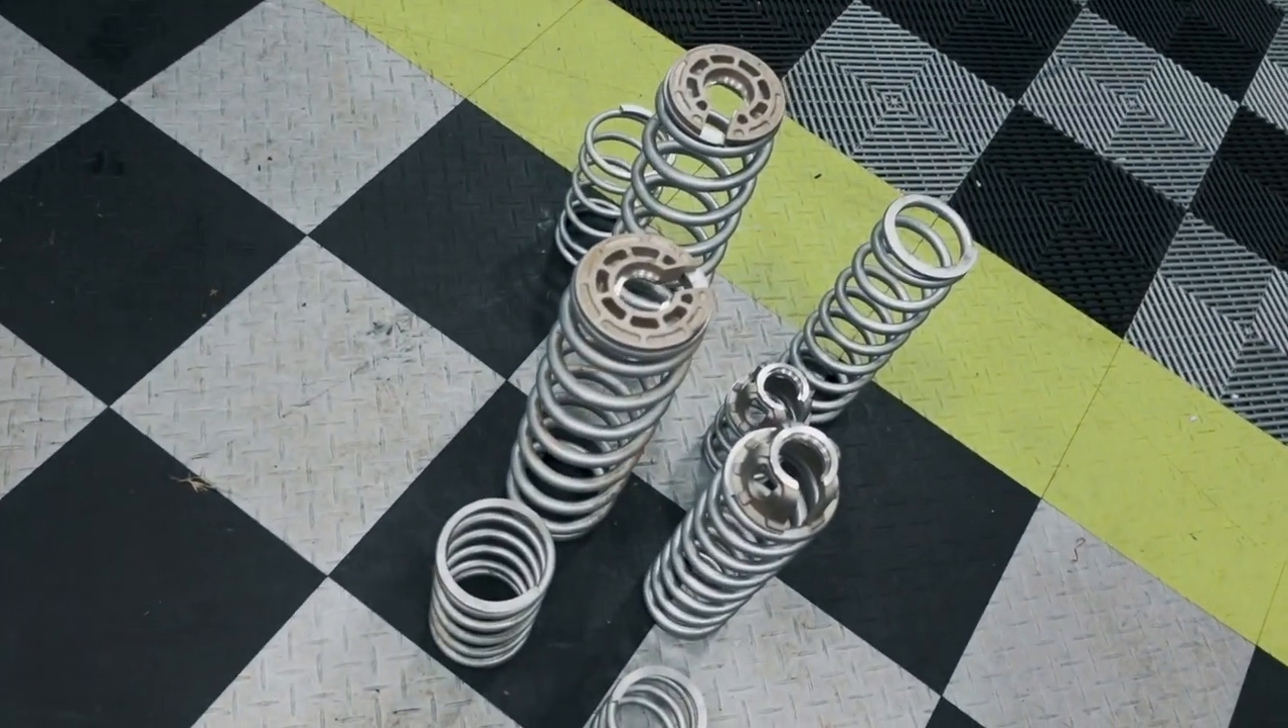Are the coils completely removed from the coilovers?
Yes.